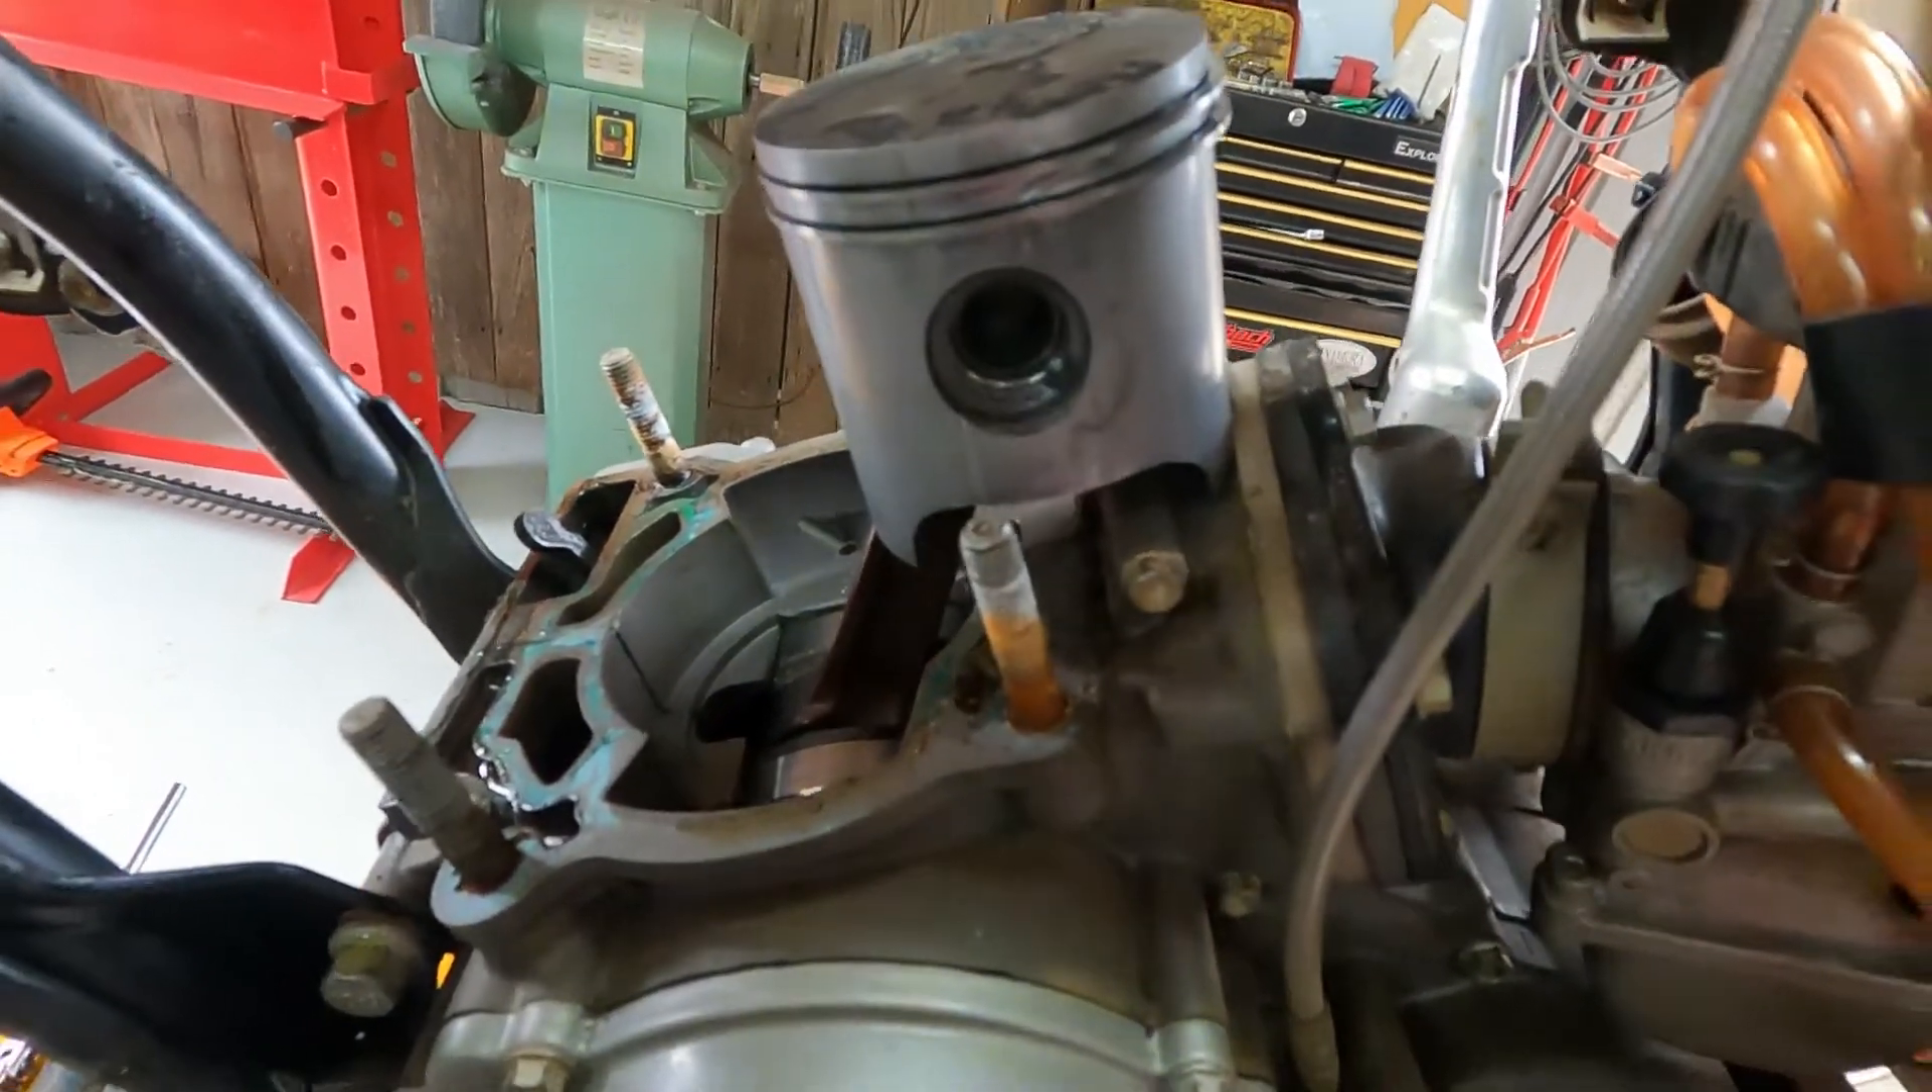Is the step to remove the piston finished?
No.